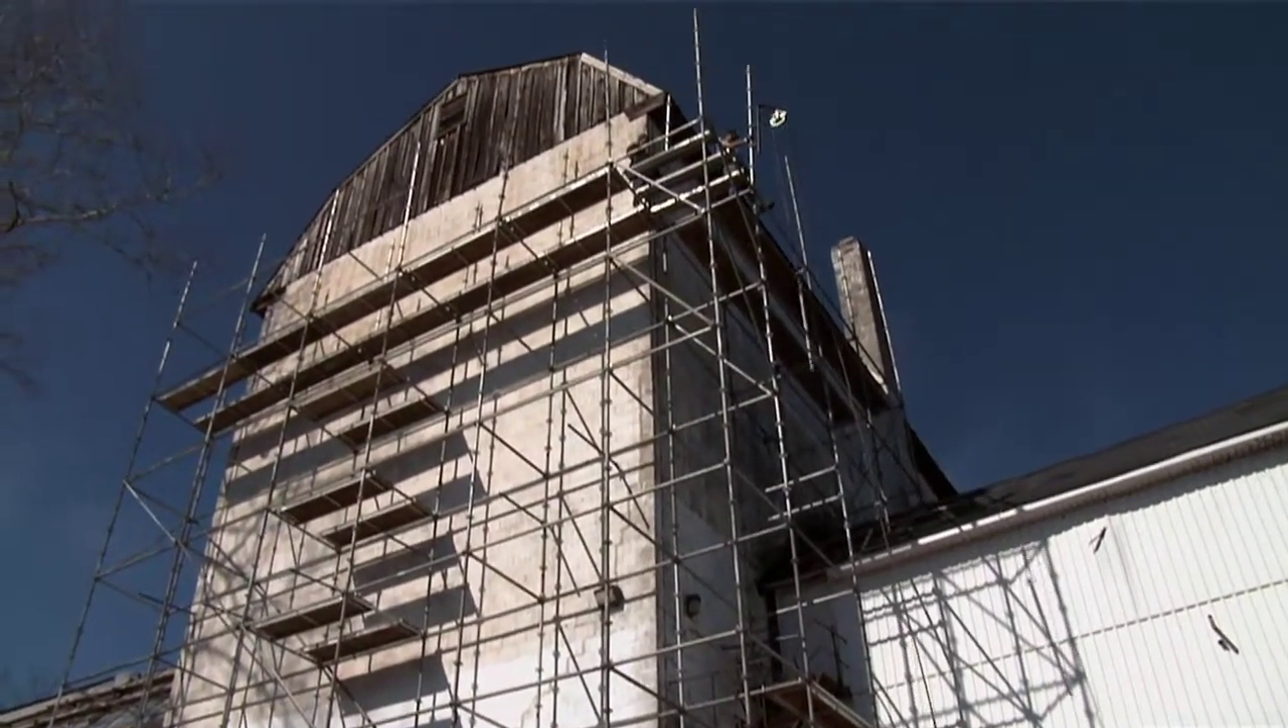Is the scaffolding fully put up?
Yes.